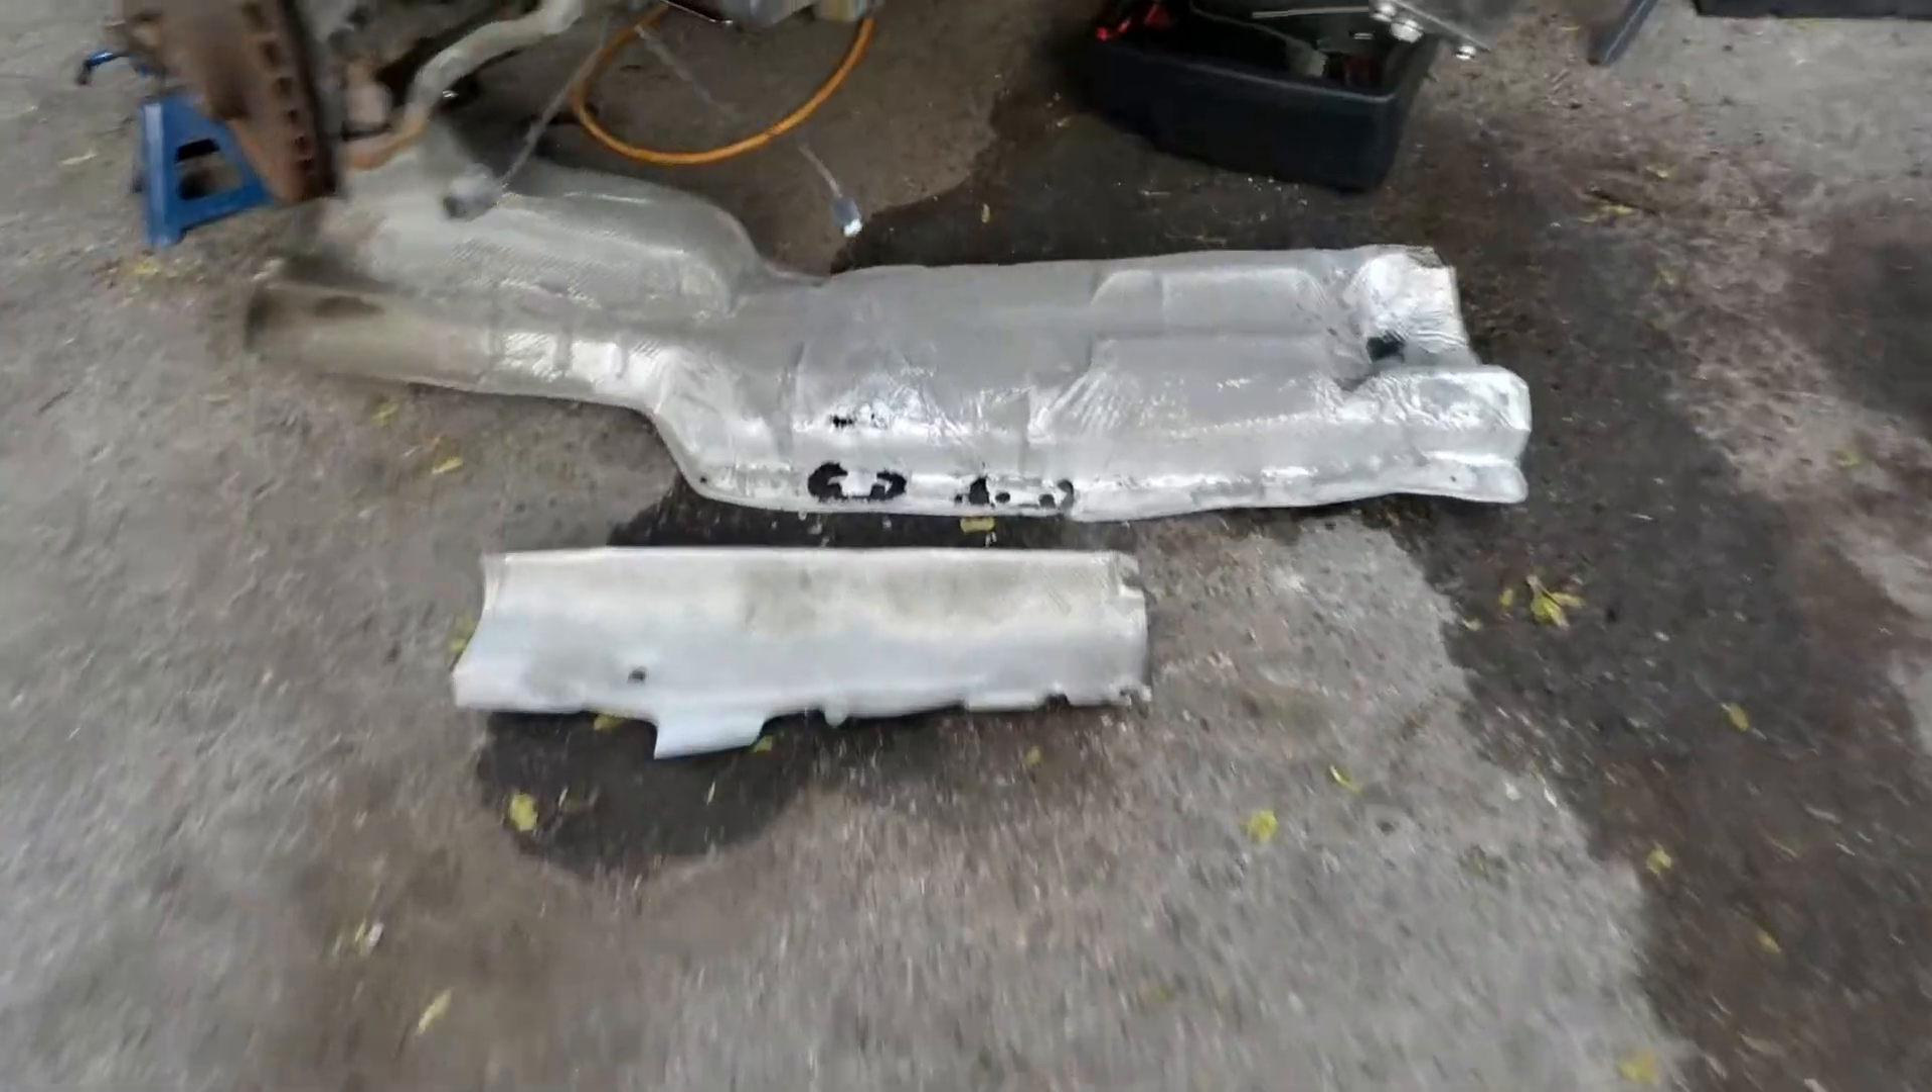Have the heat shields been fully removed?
Yes.